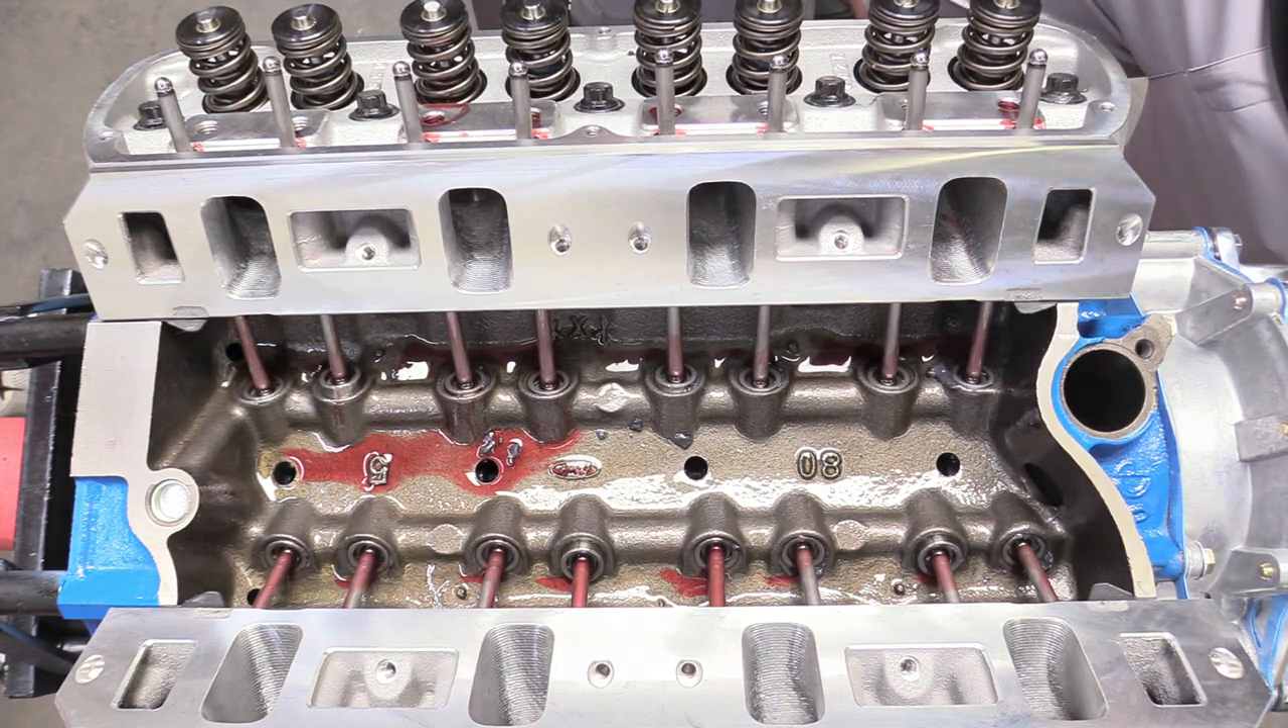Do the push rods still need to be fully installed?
No.